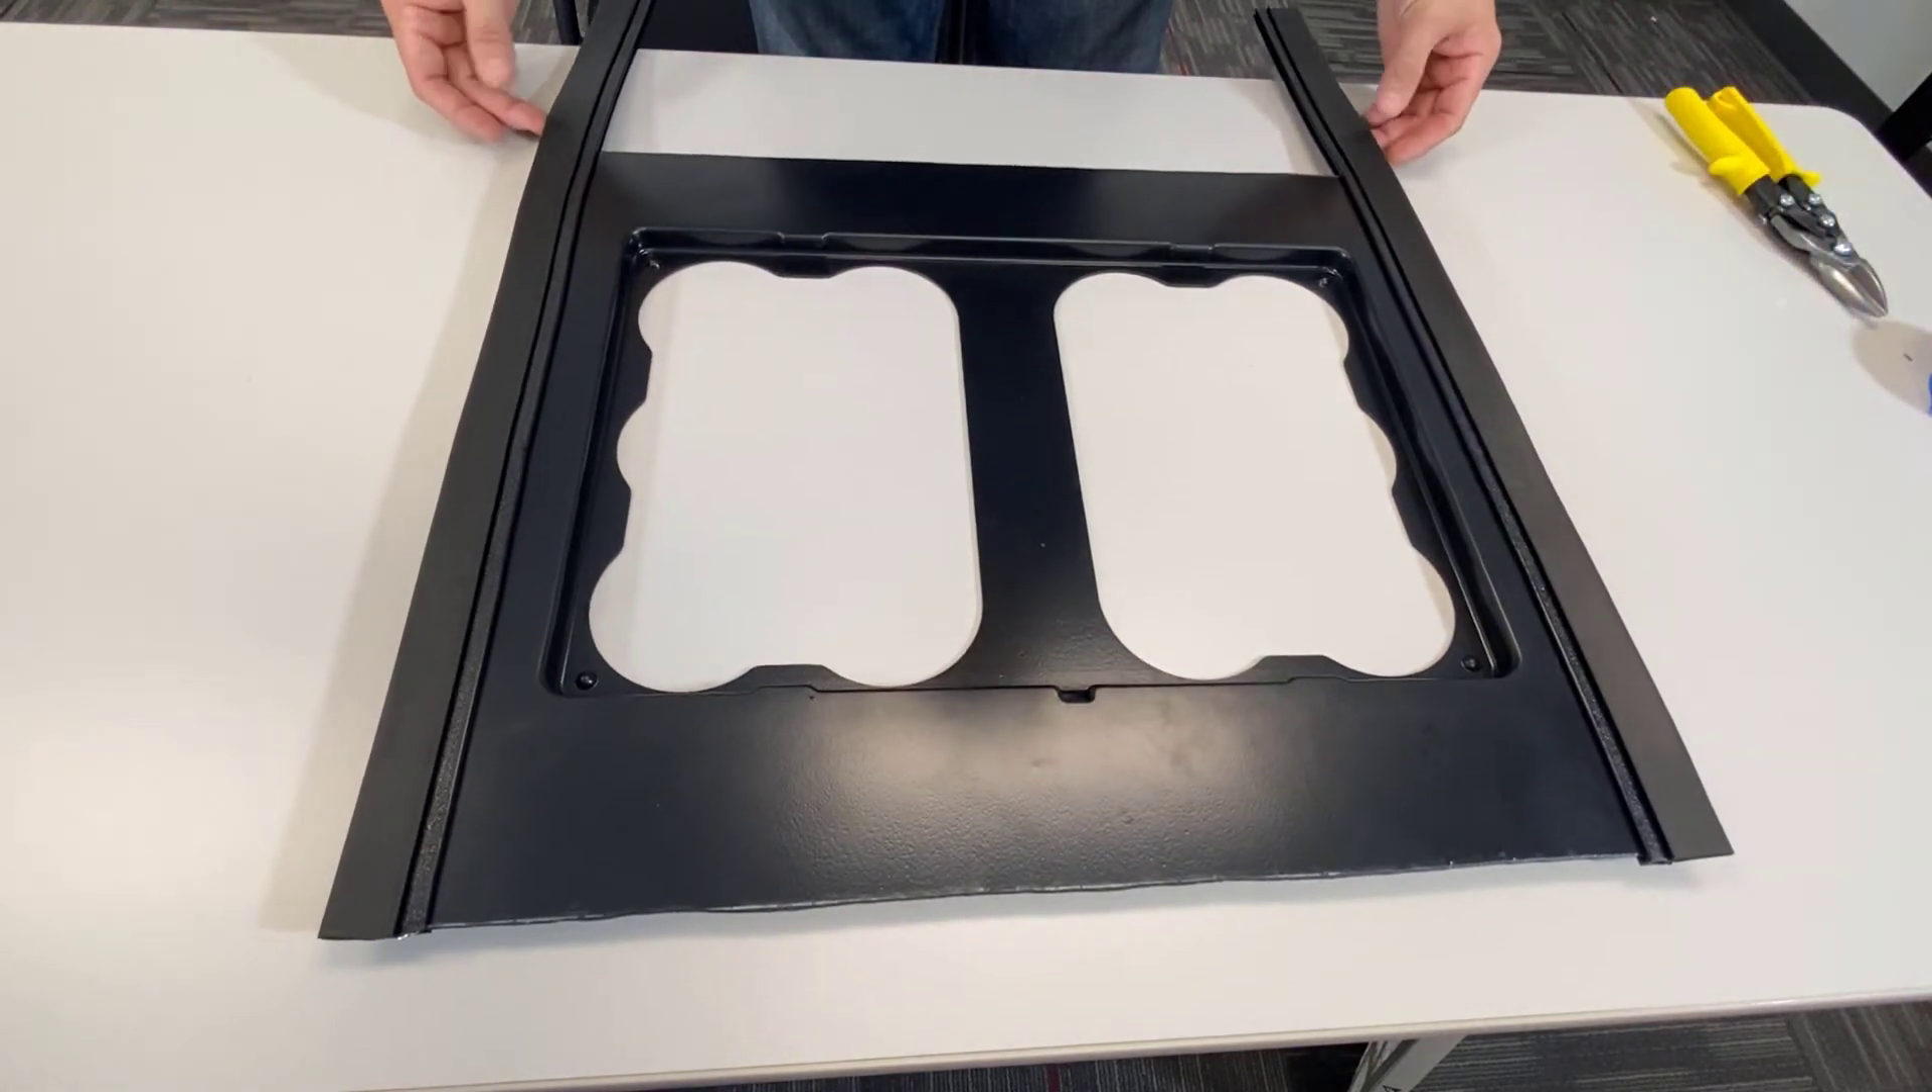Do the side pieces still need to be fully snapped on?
No.